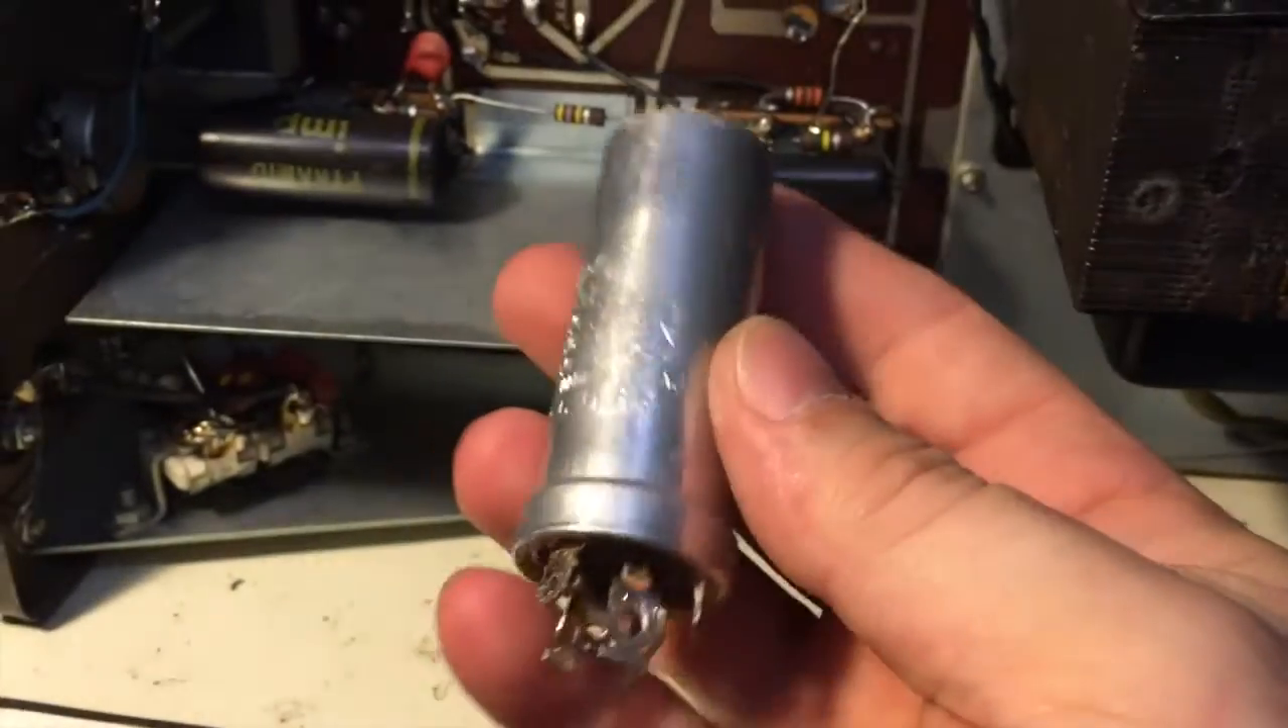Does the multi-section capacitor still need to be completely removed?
No.